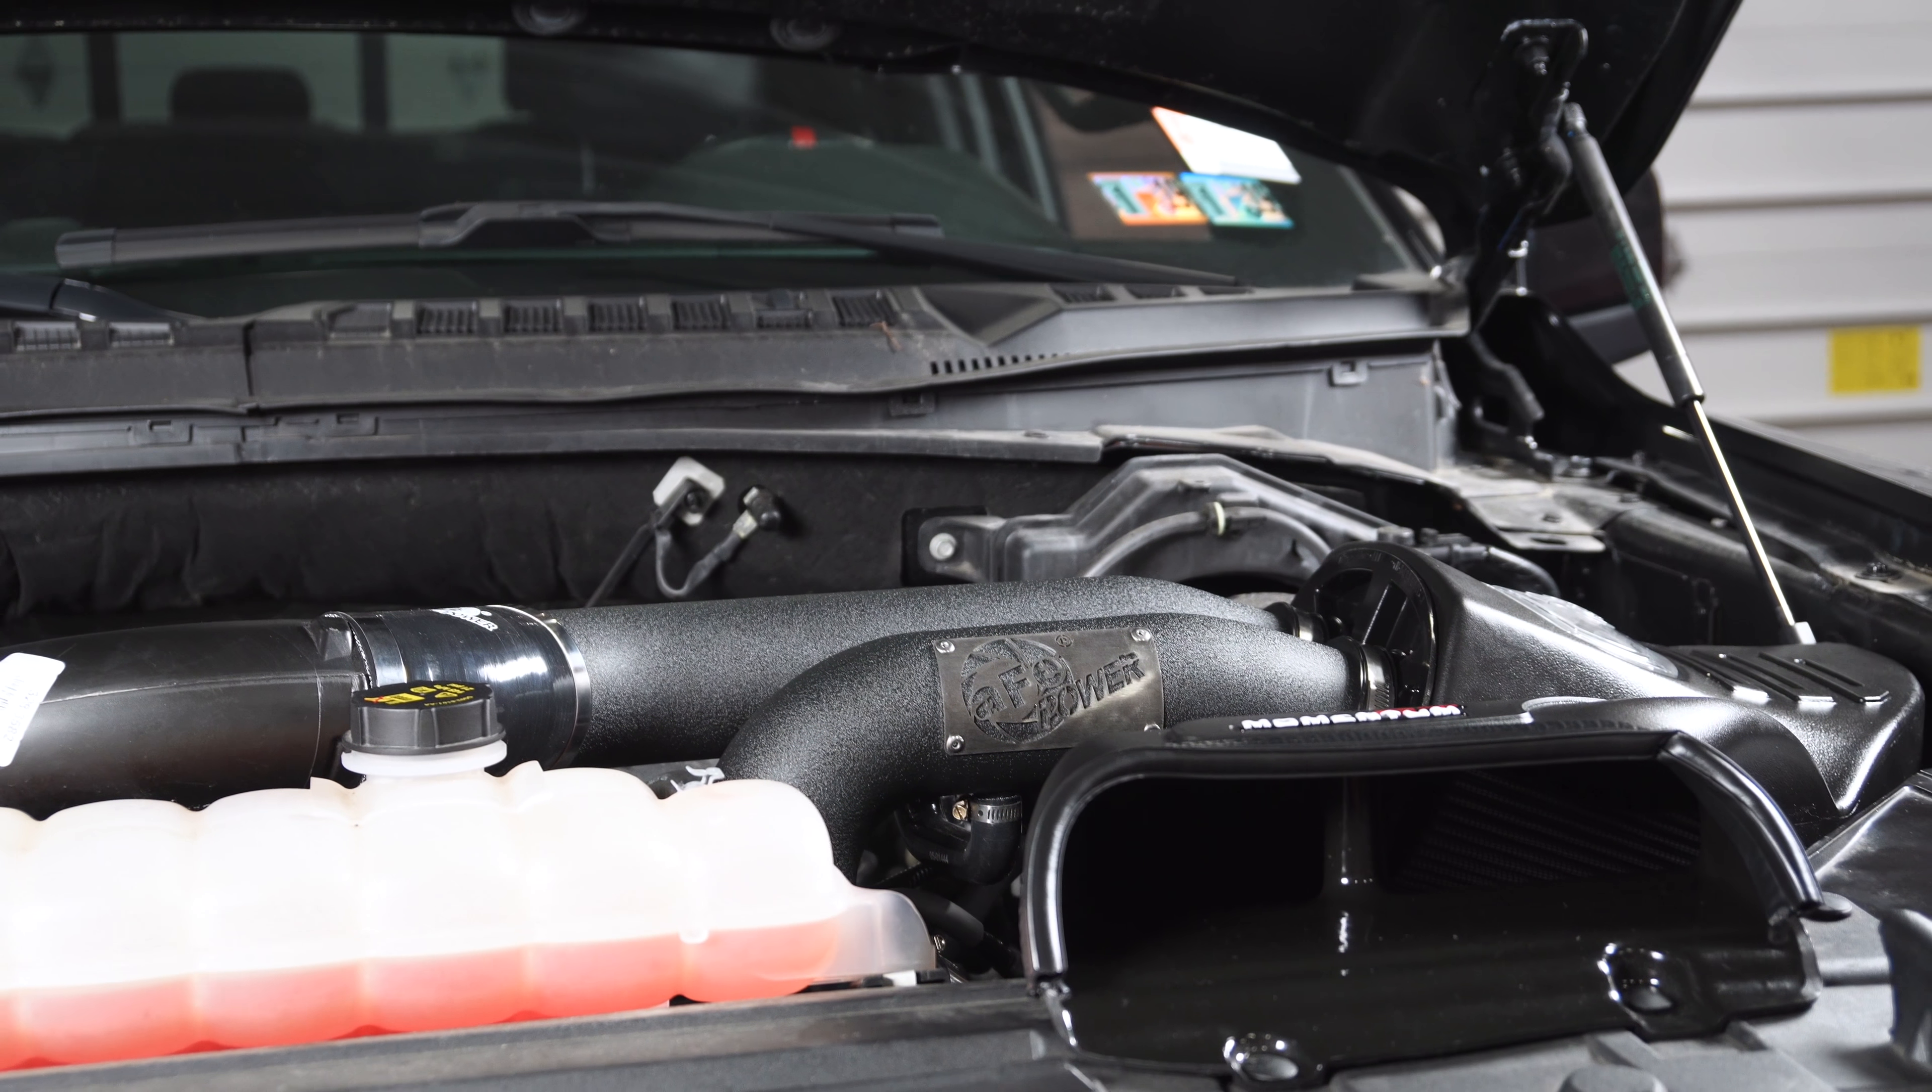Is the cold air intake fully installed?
Yes.